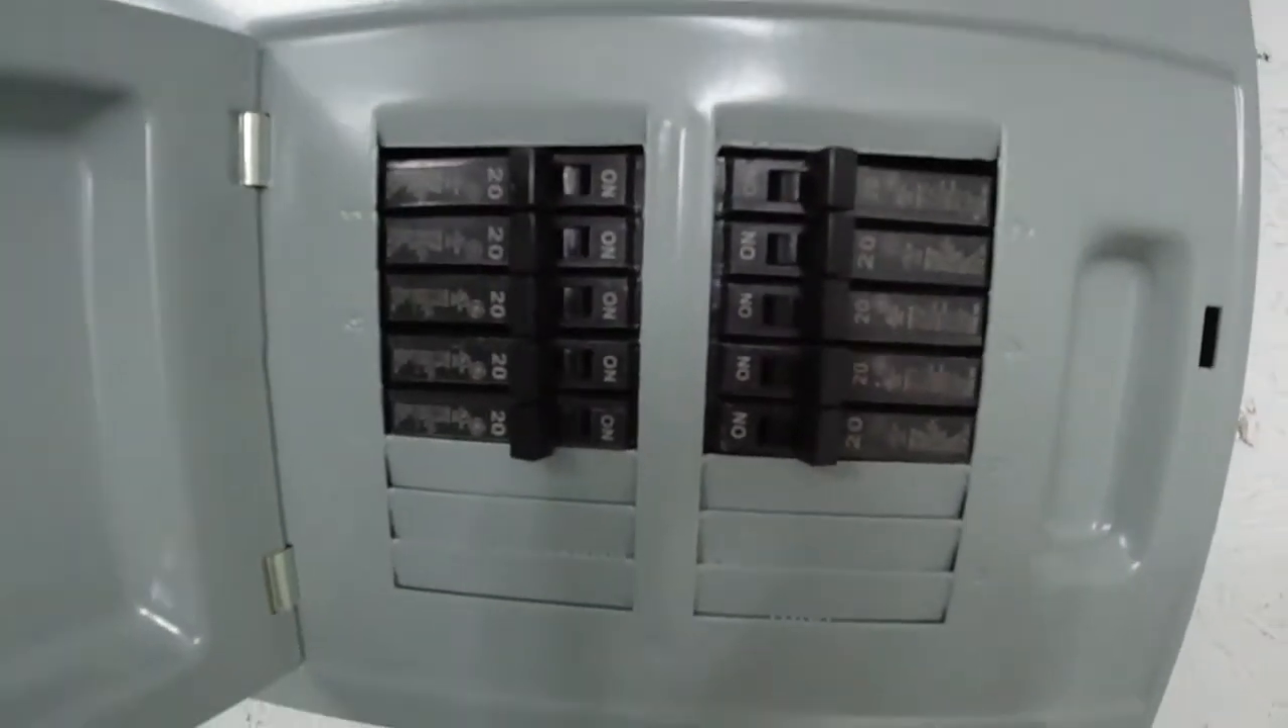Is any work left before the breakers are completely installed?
No.